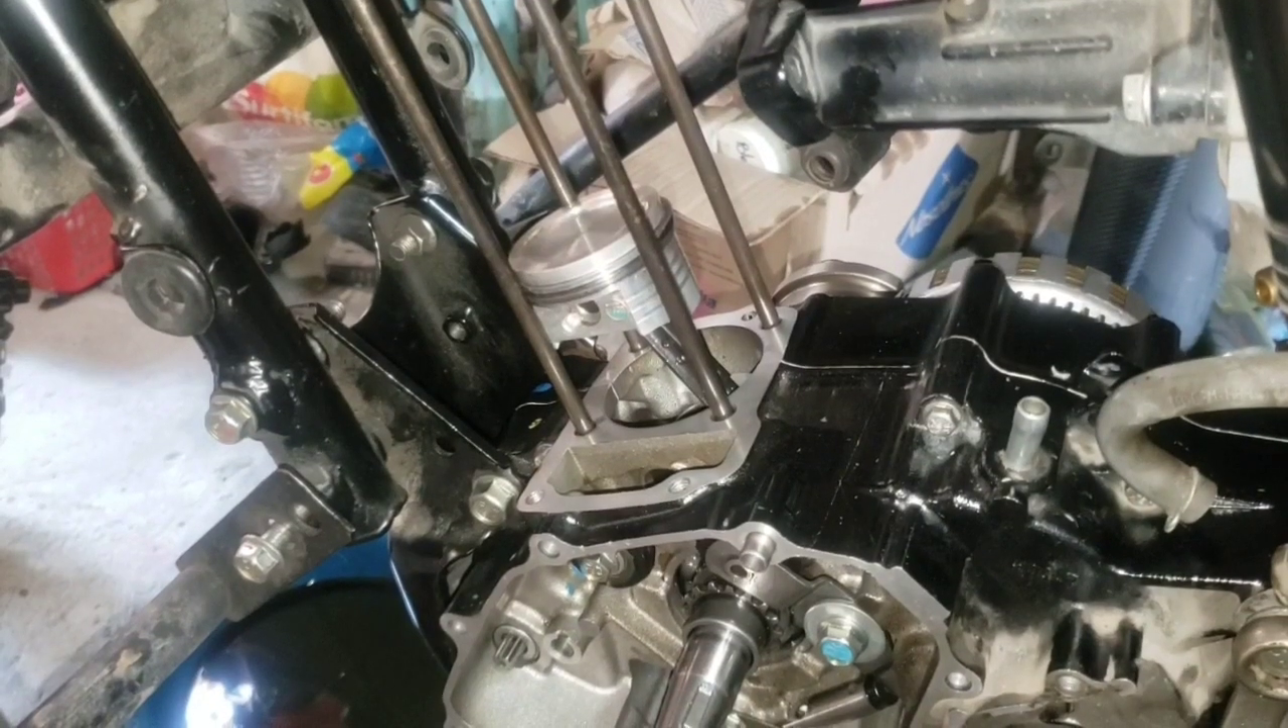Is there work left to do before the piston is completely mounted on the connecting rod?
No.